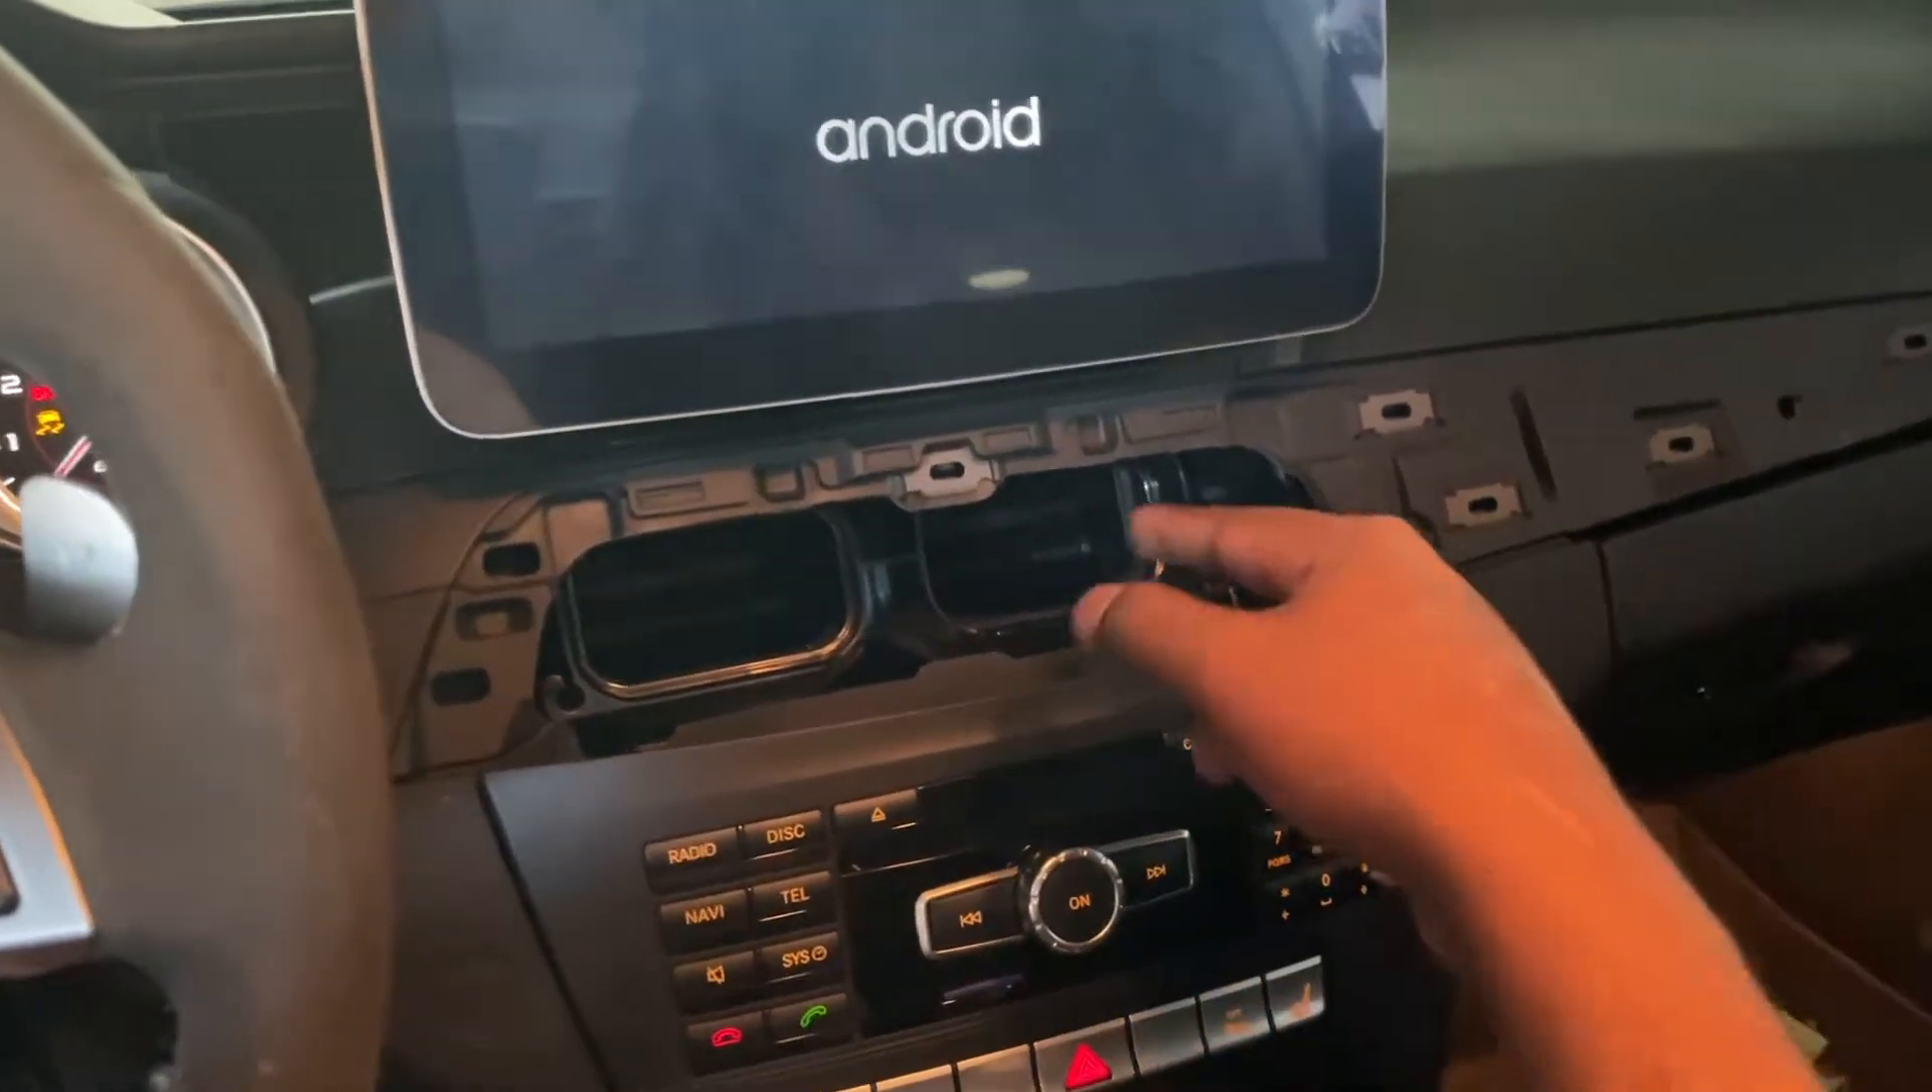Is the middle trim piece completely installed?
No.